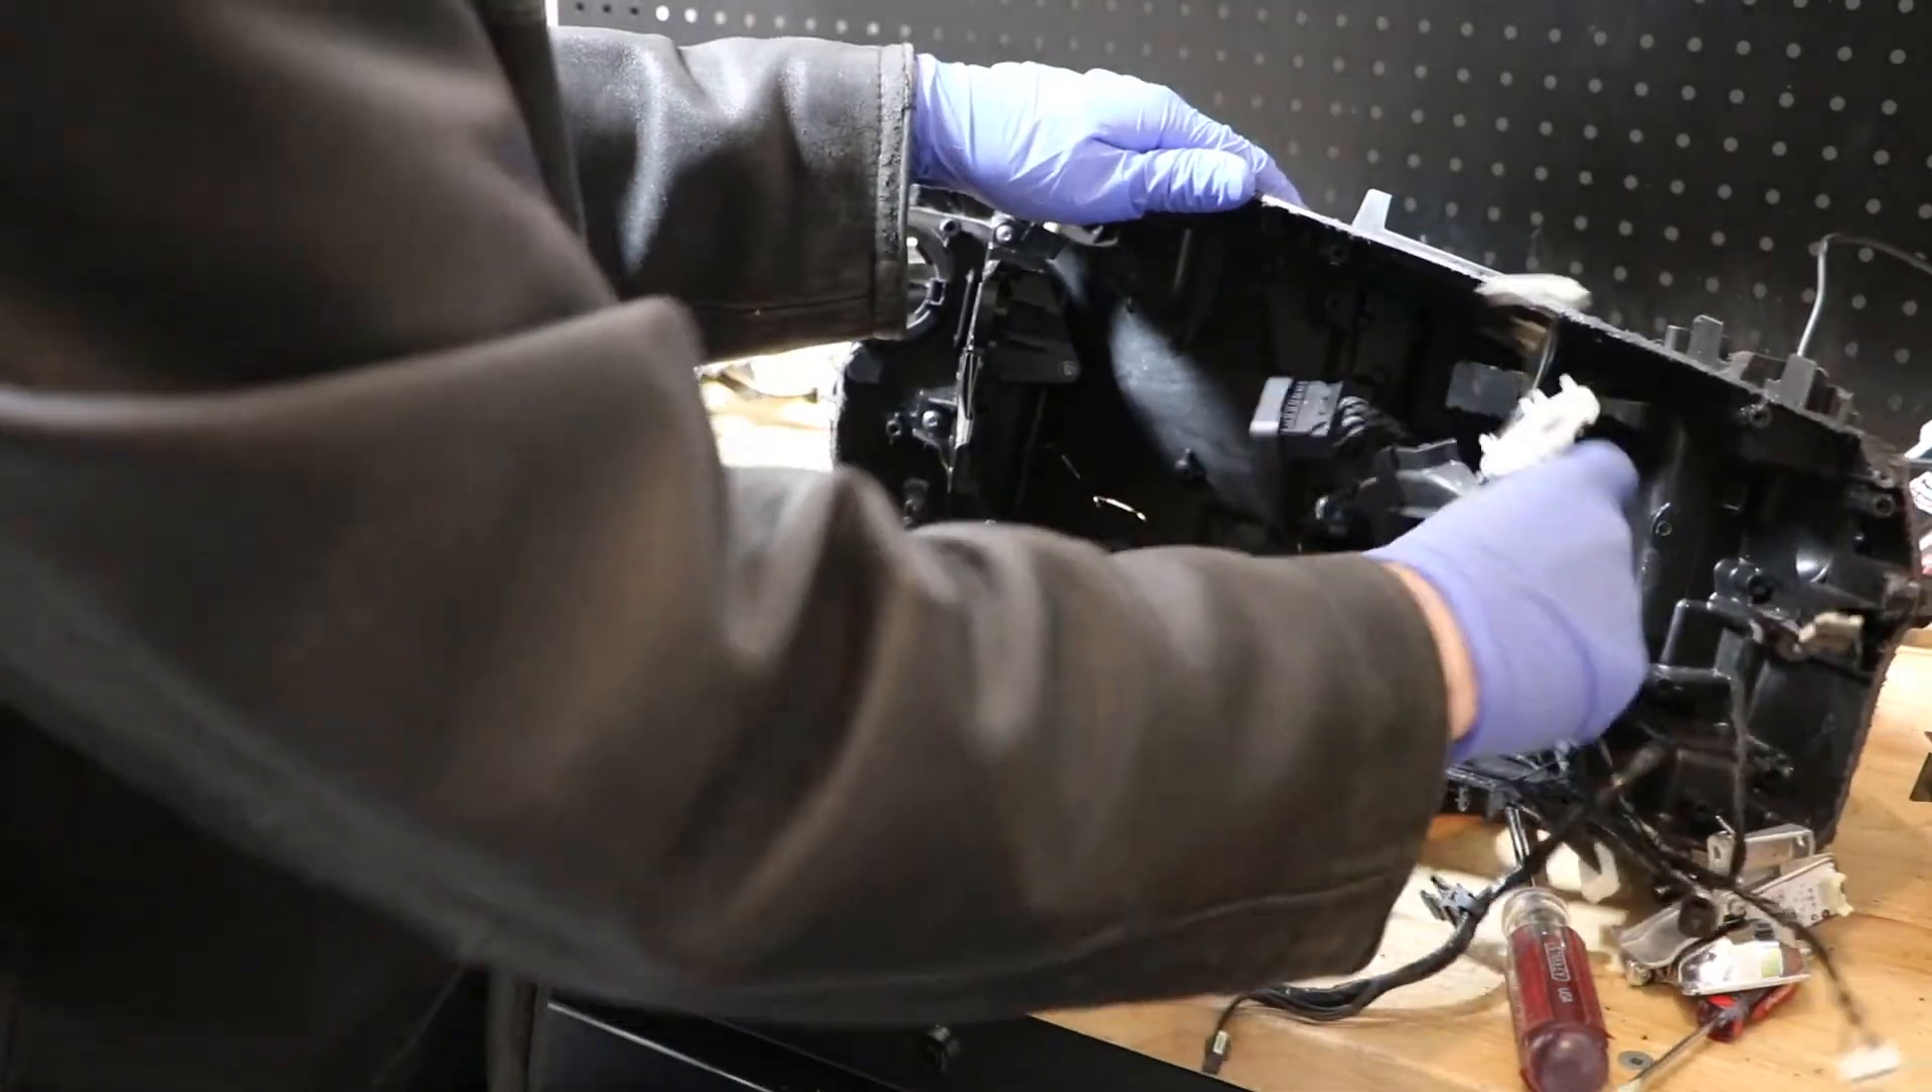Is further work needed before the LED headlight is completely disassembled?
Yes.